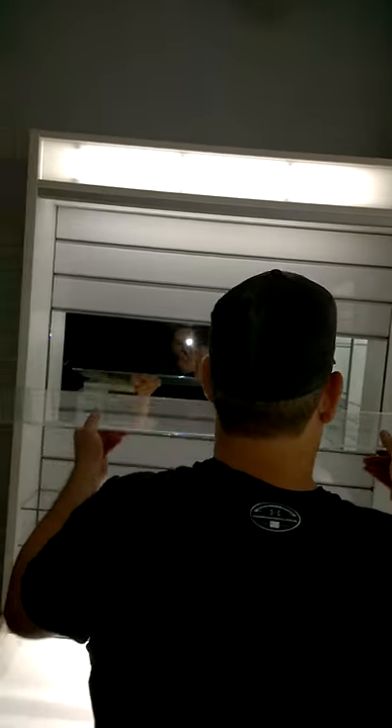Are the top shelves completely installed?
No.